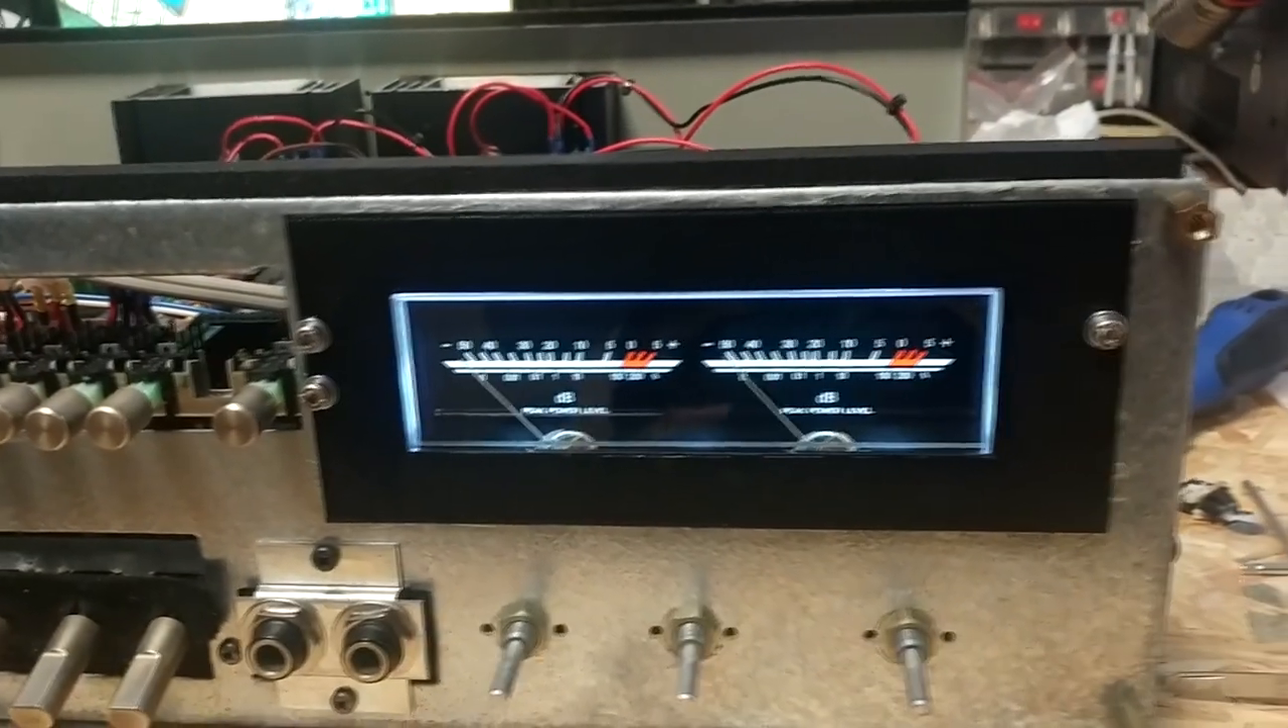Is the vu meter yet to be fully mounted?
No.